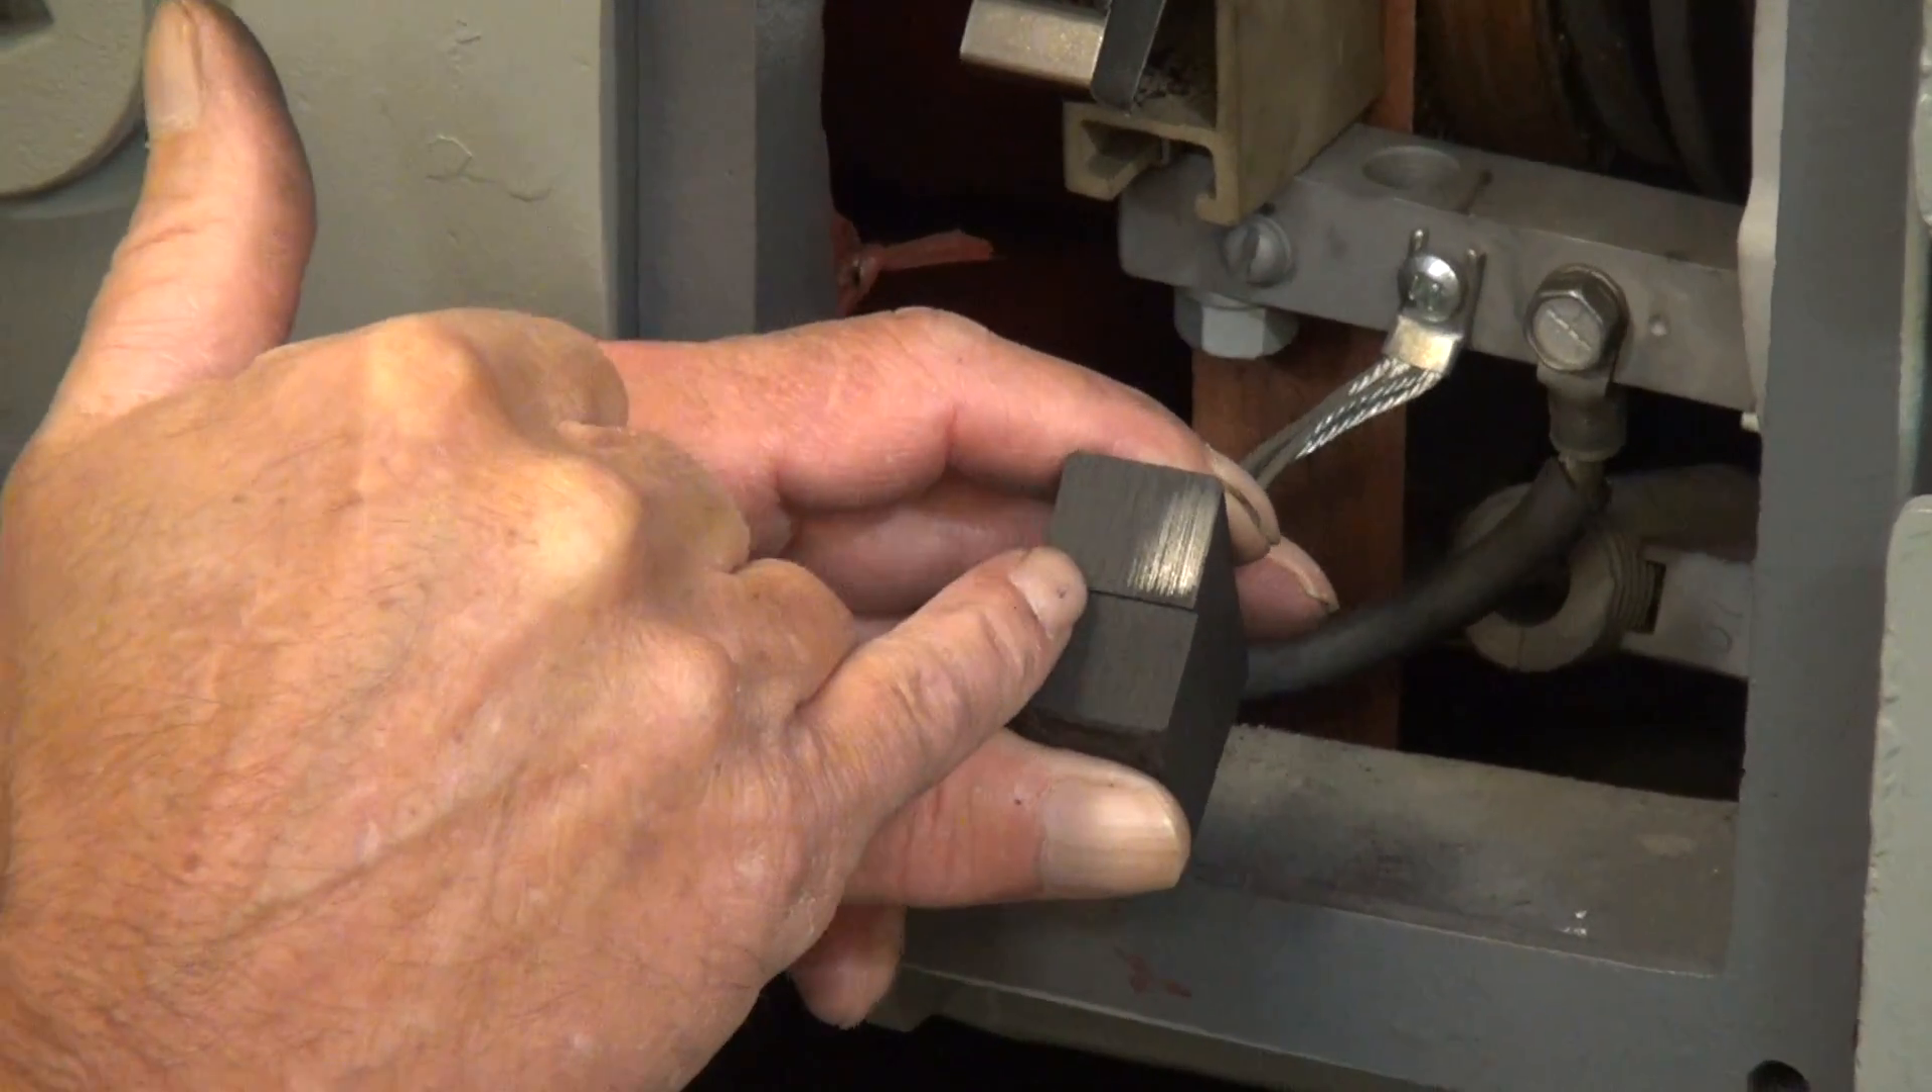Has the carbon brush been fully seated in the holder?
No.